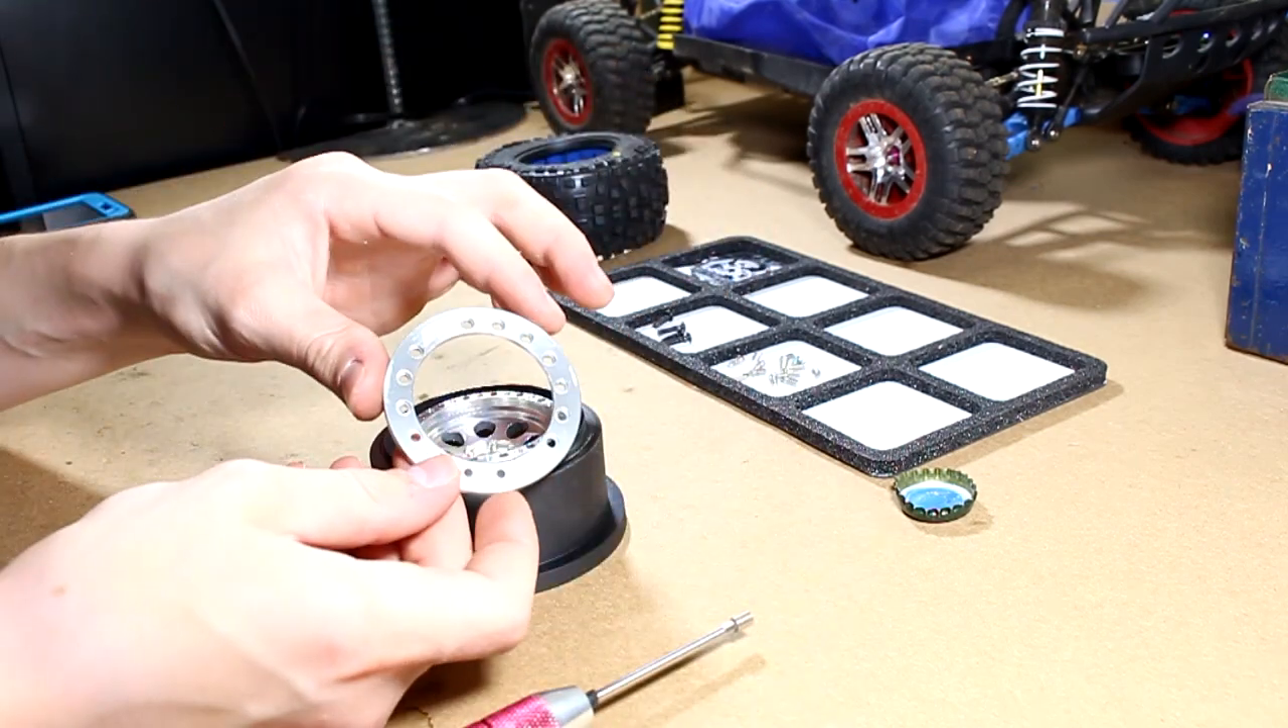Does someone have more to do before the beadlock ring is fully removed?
No.